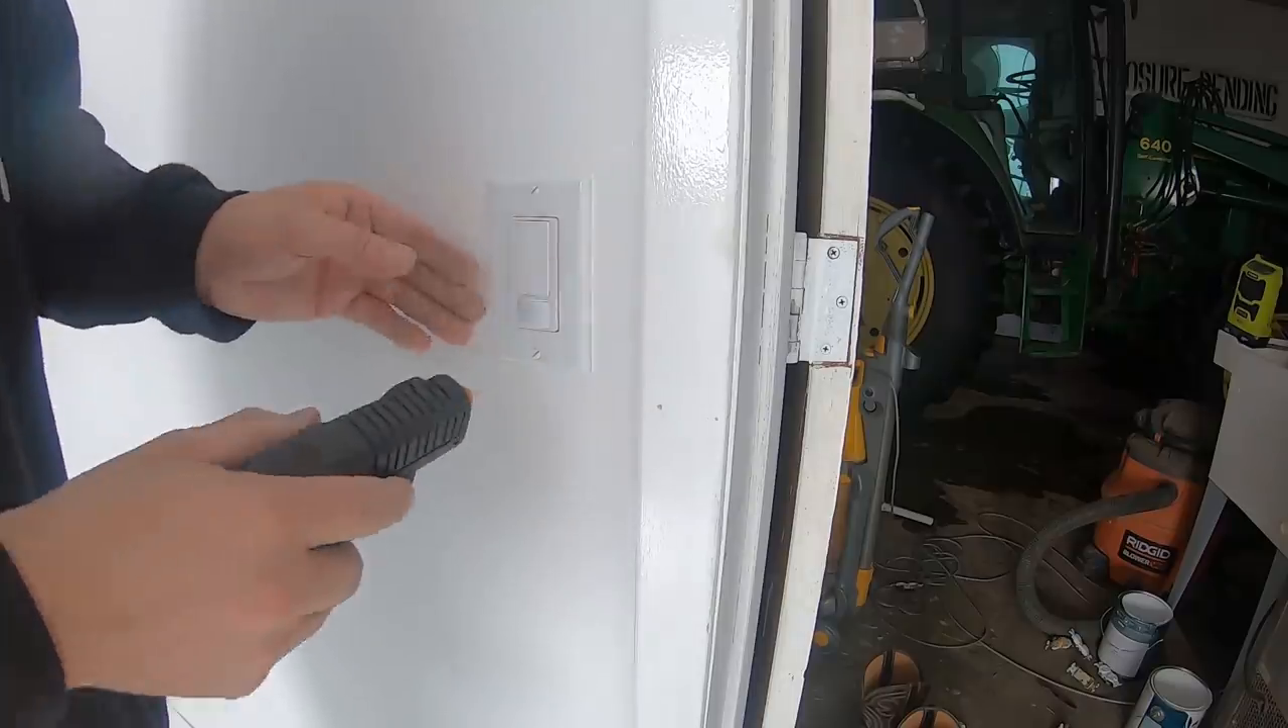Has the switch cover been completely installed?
Yes.